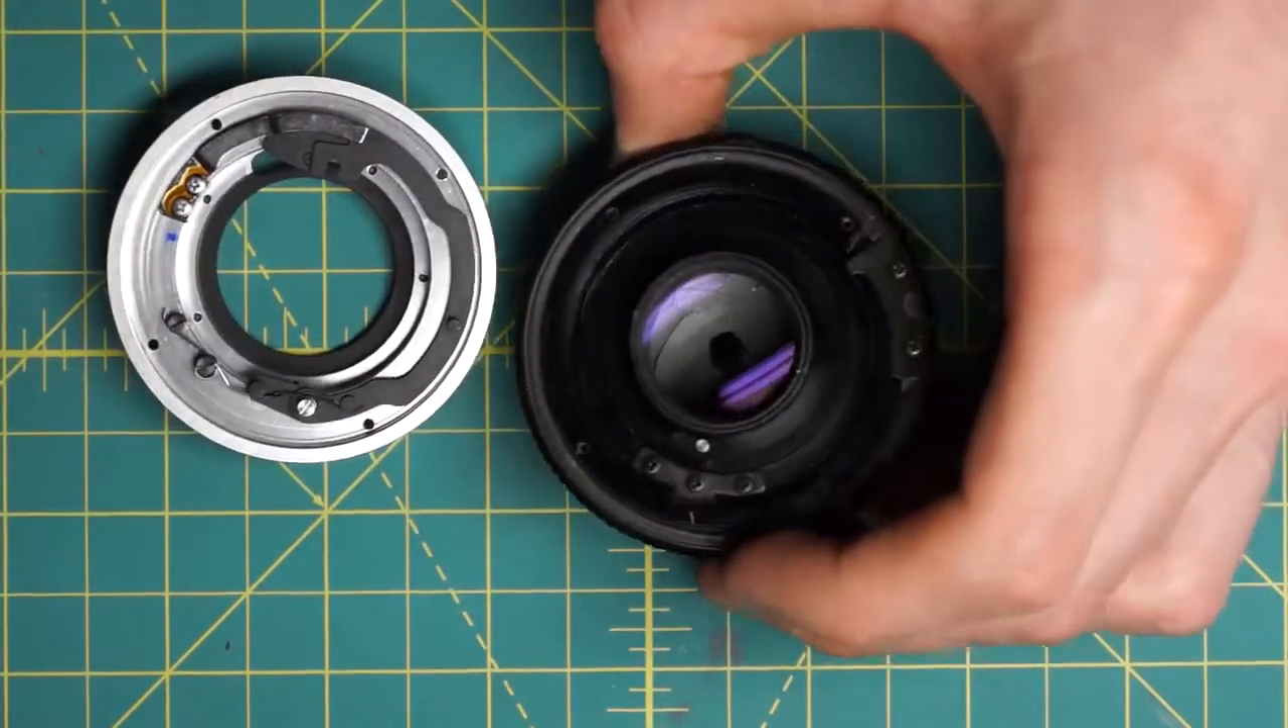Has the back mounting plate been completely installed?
No.